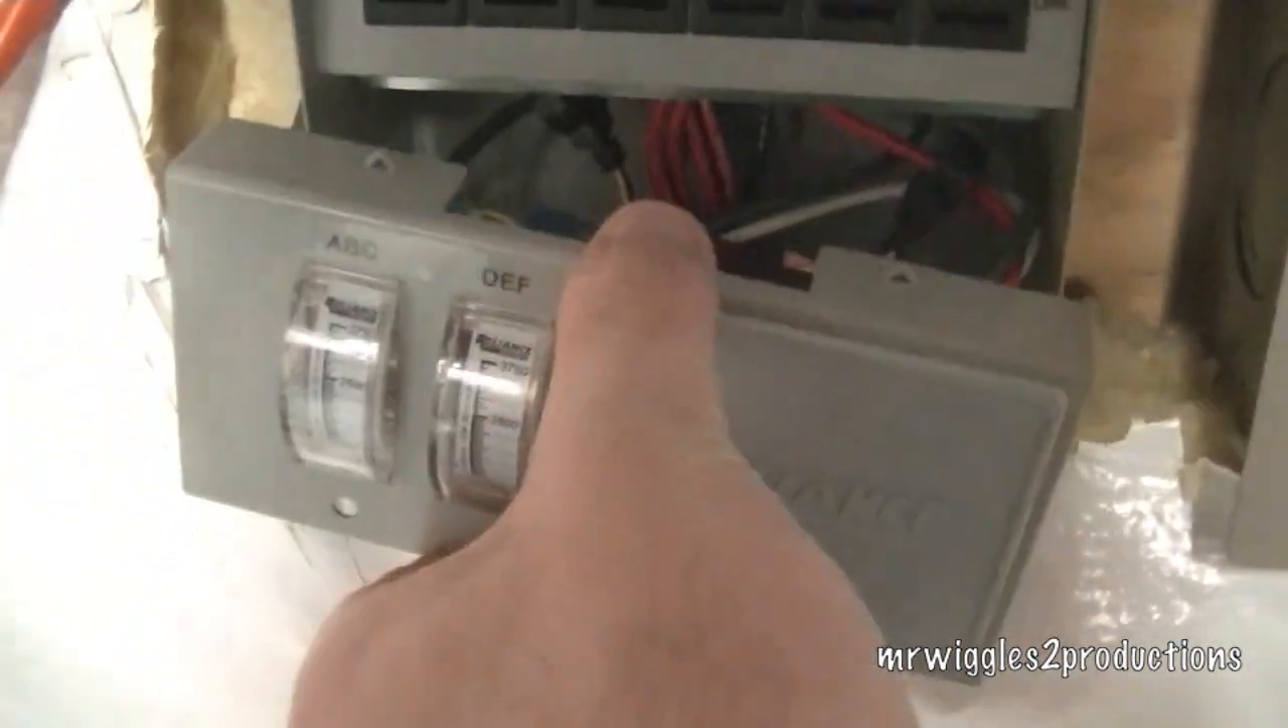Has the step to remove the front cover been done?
Yes.